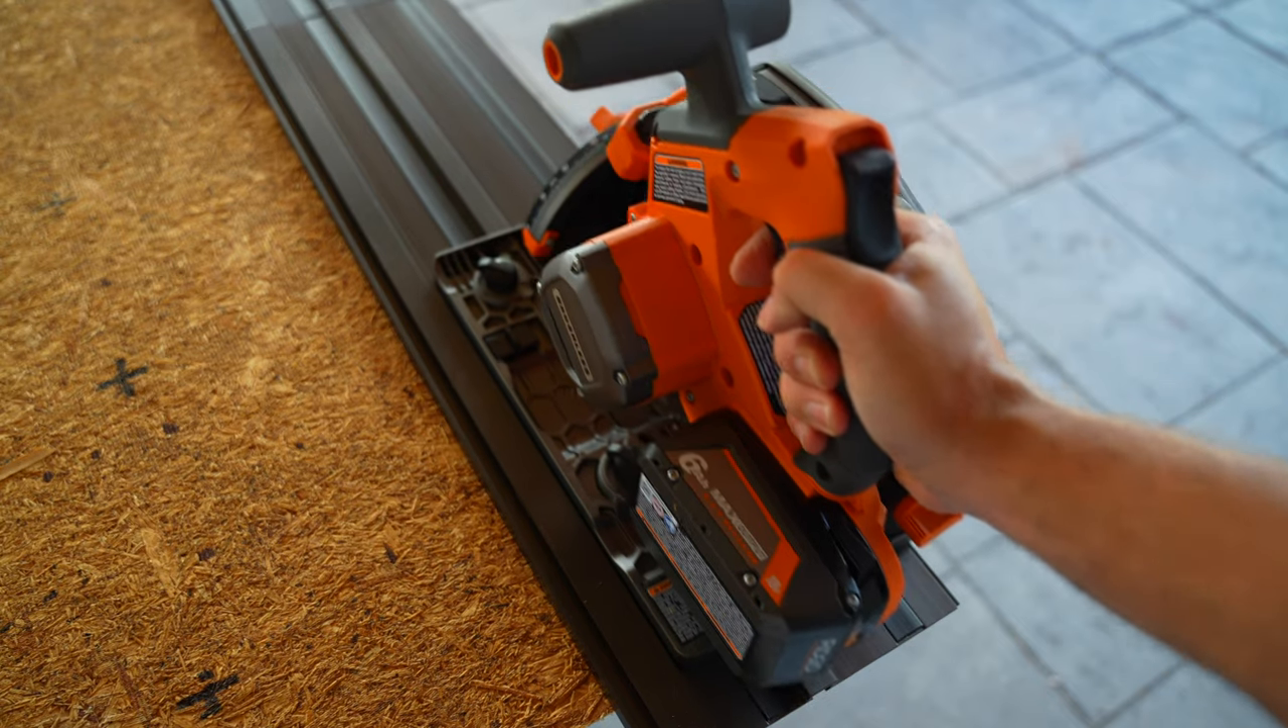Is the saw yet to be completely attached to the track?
No.